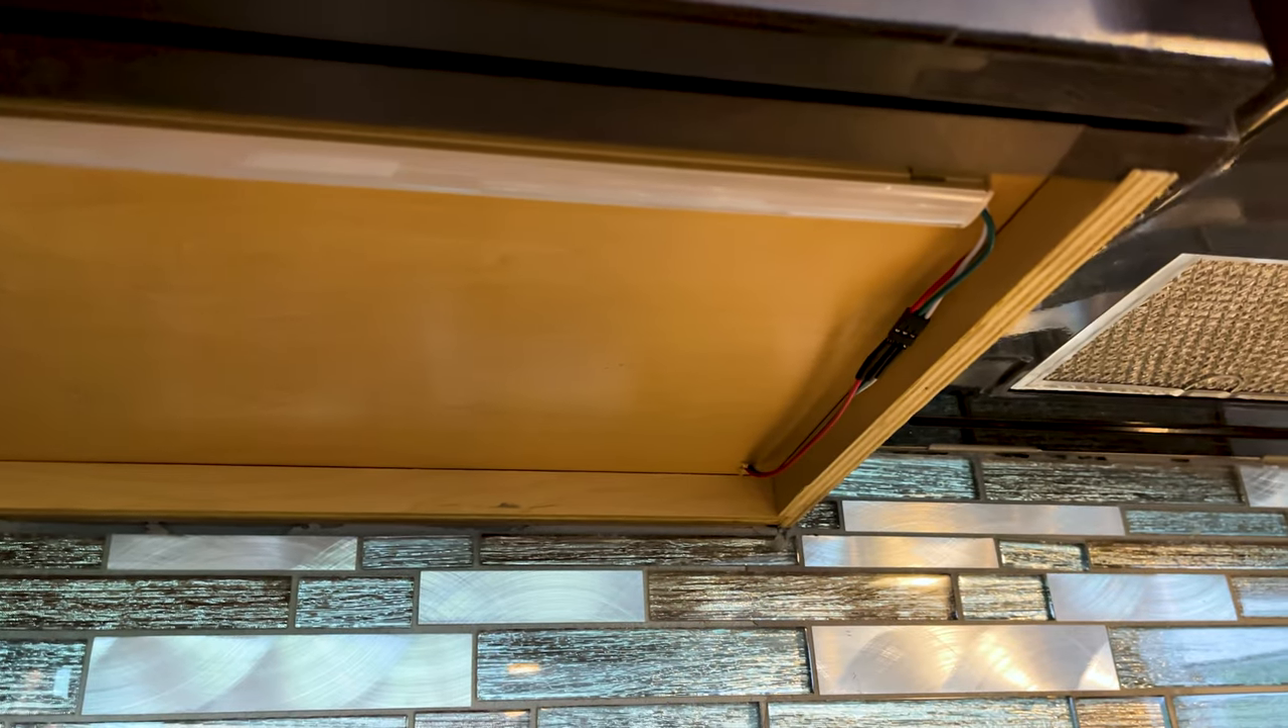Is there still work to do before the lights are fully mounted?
No.